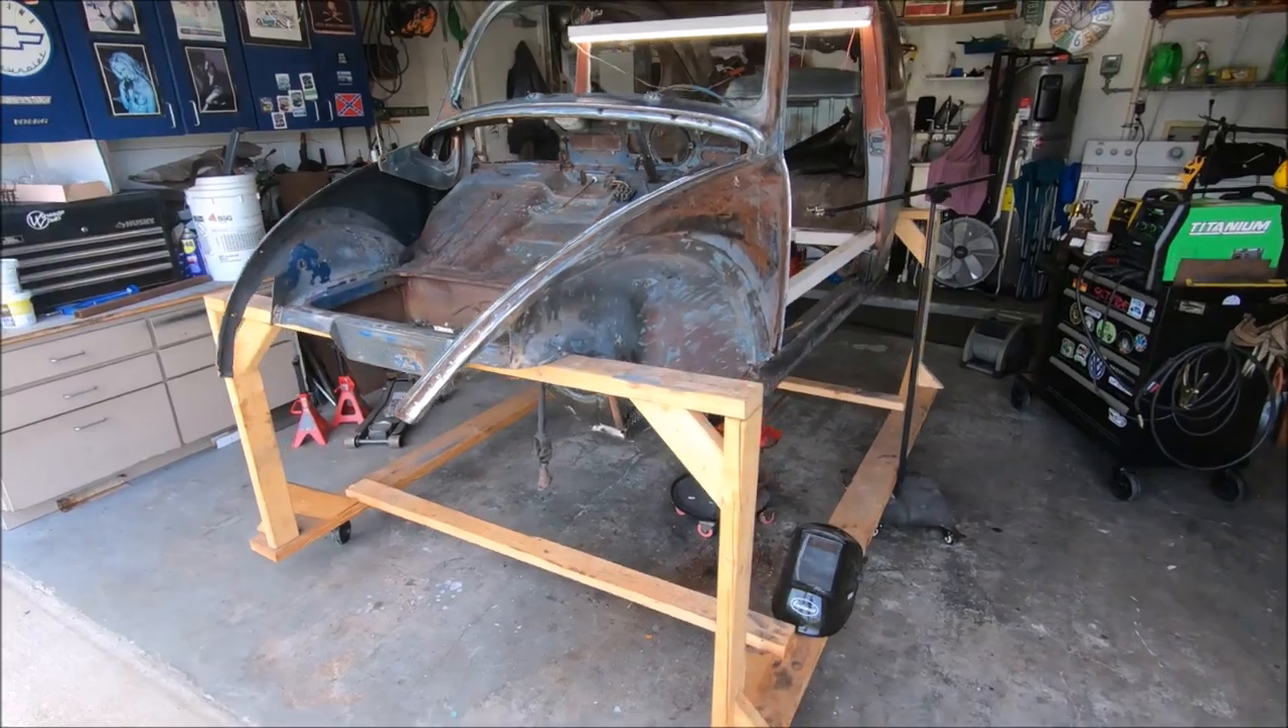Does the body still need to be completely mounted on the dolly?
No.